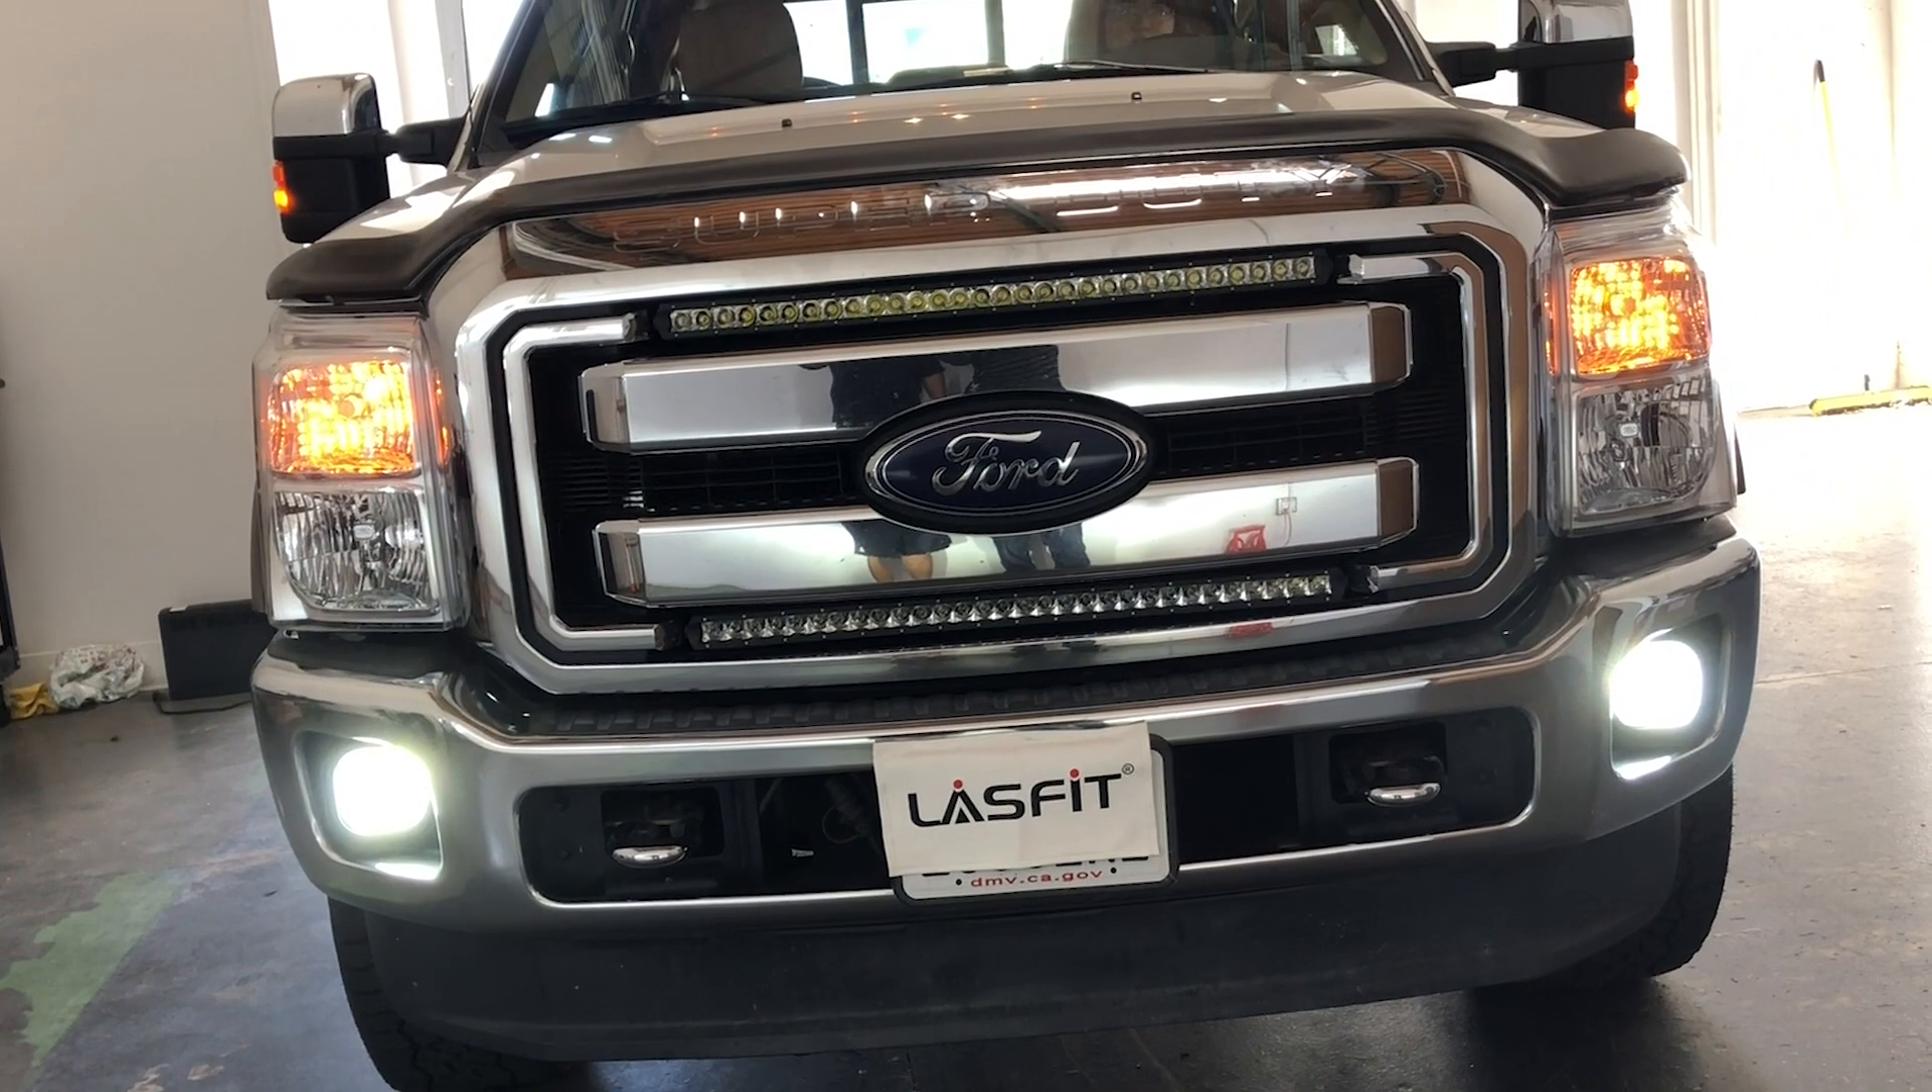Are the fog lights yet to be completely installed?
No.